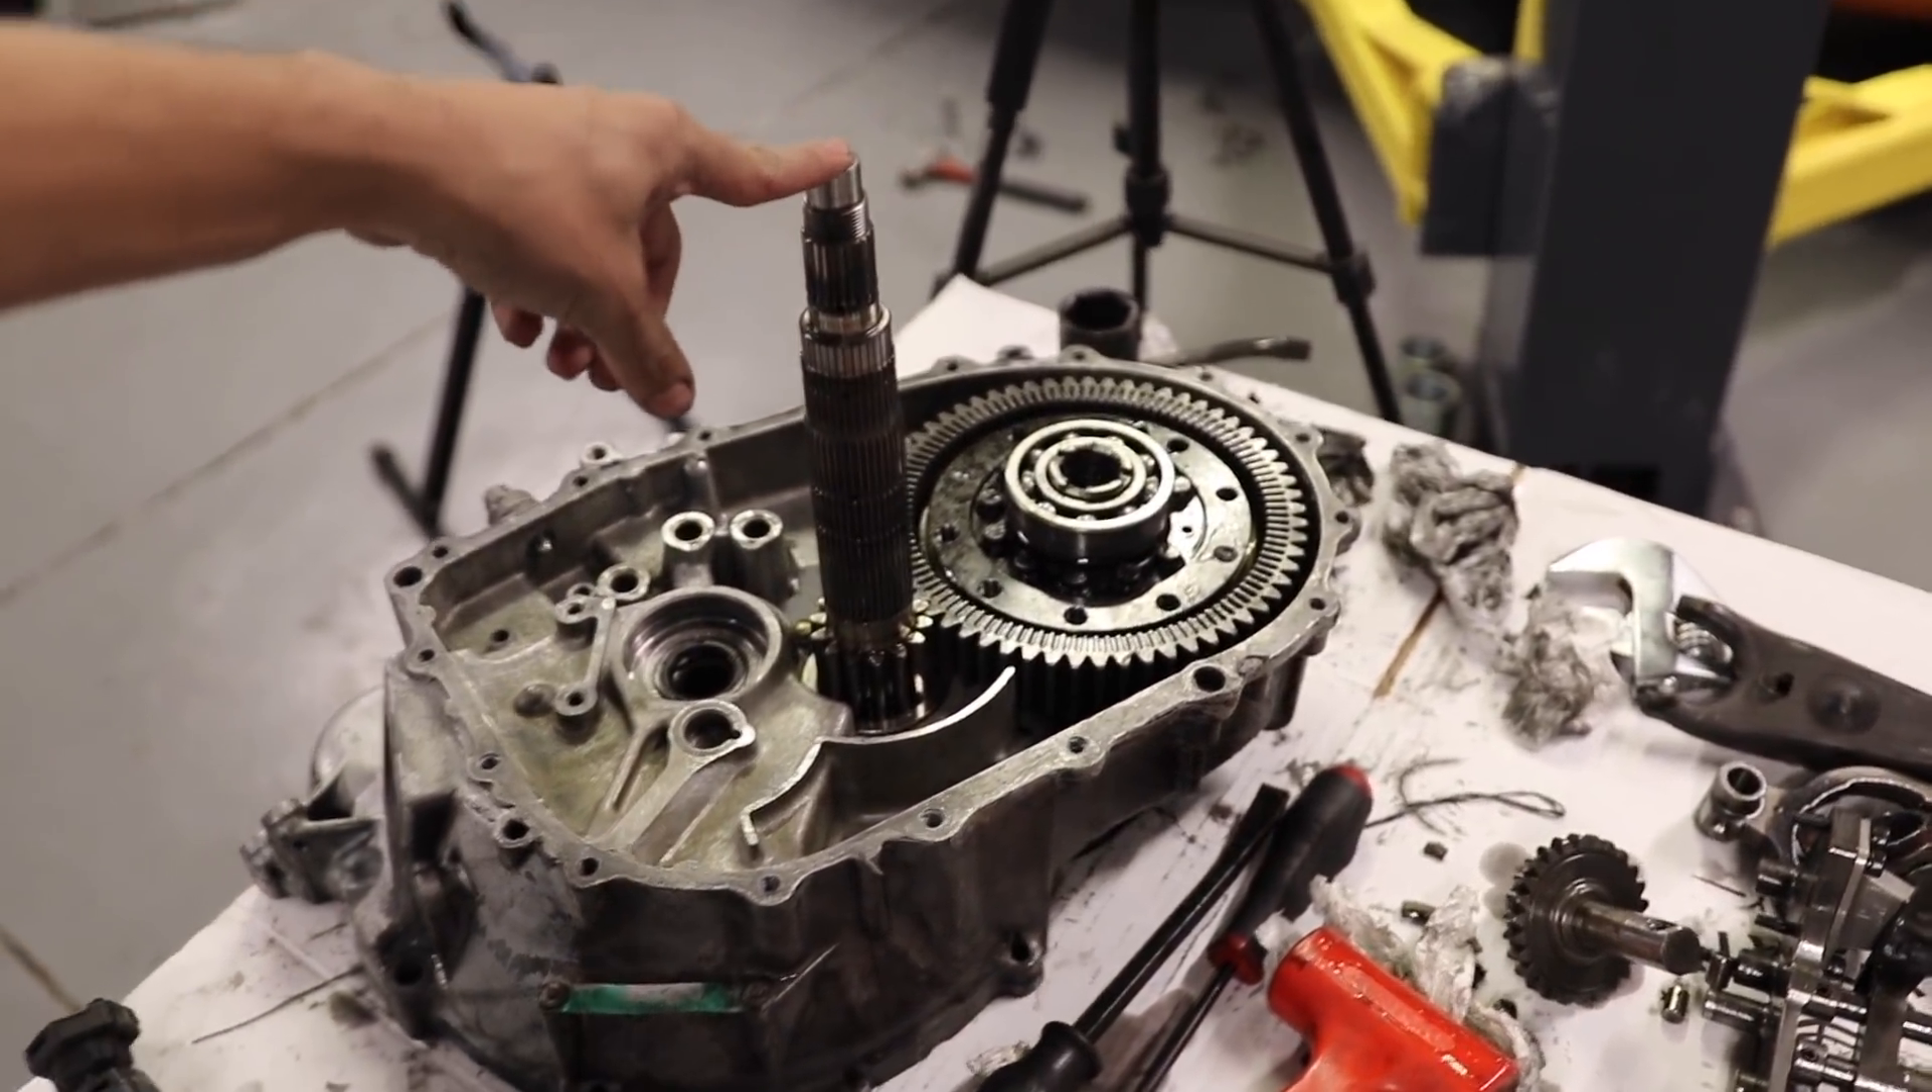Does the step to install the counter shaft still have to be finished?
No.